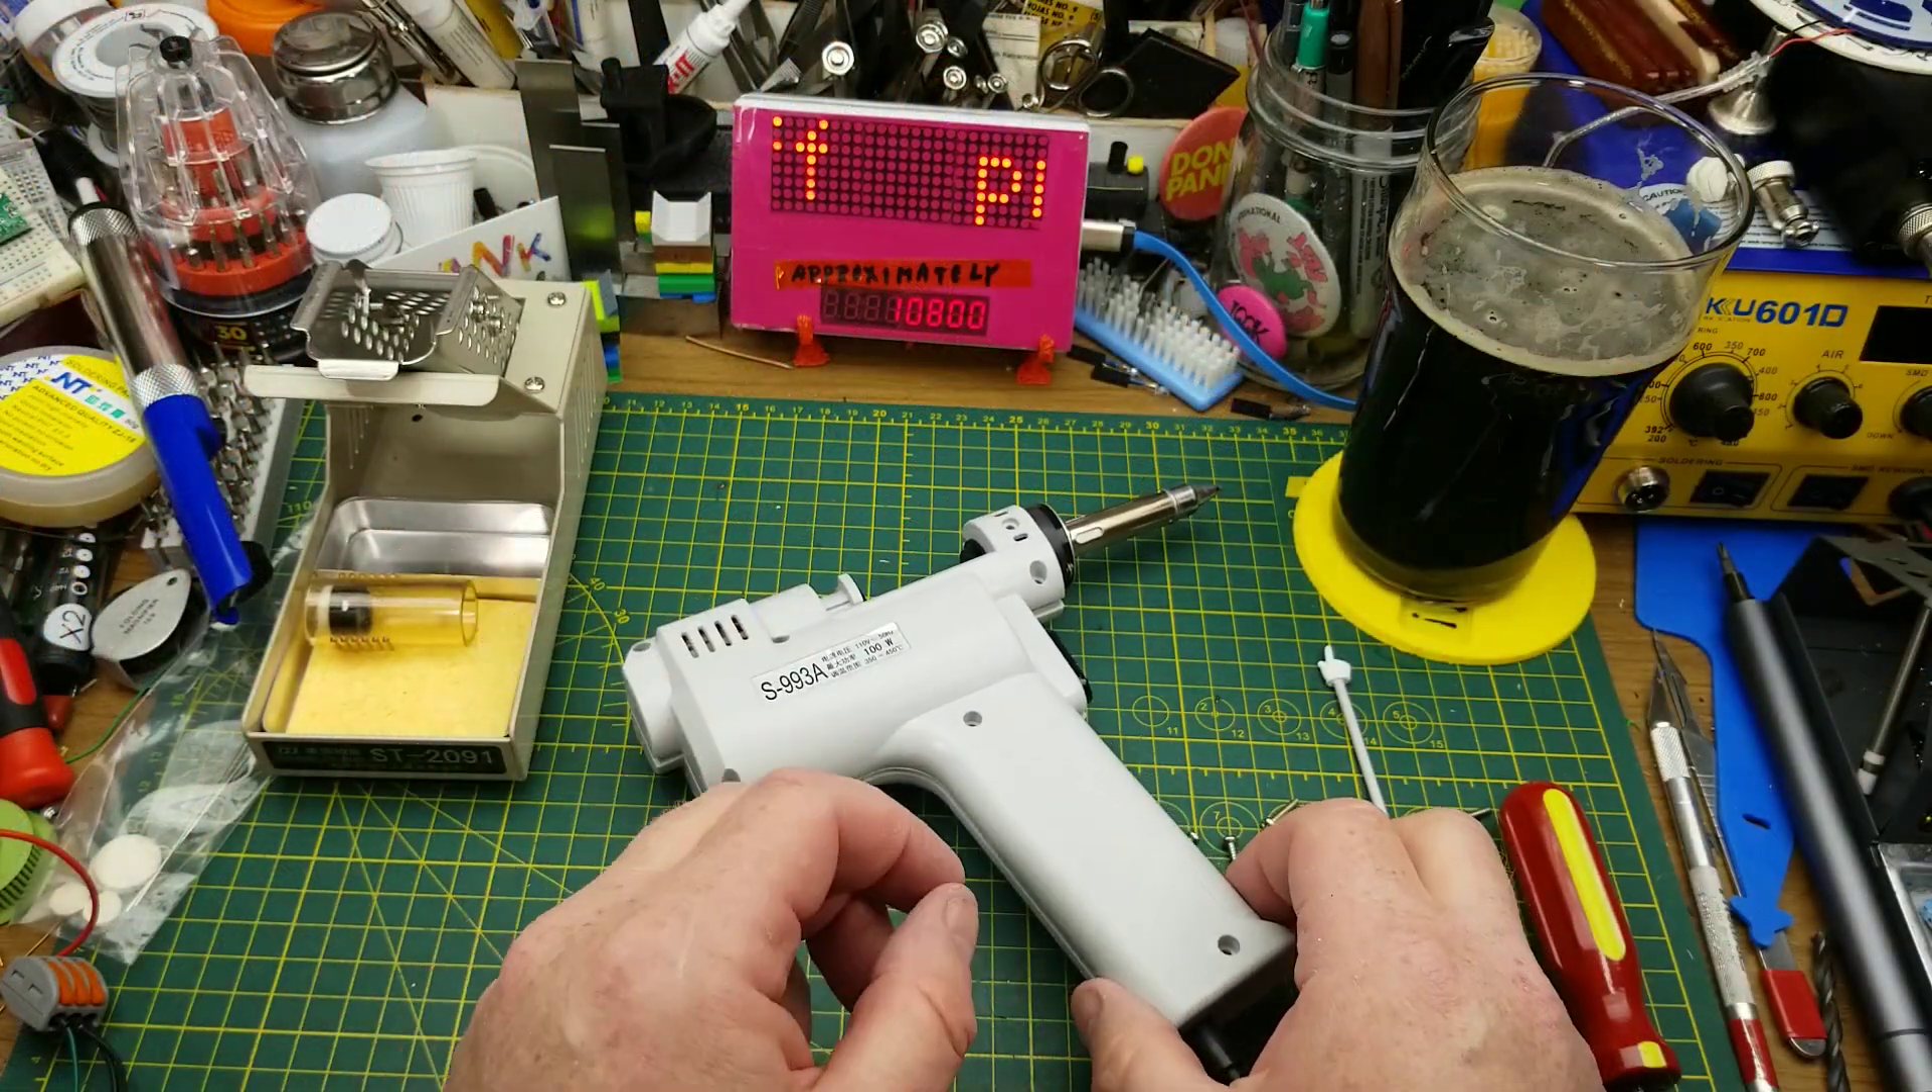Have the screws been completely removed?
Yes.